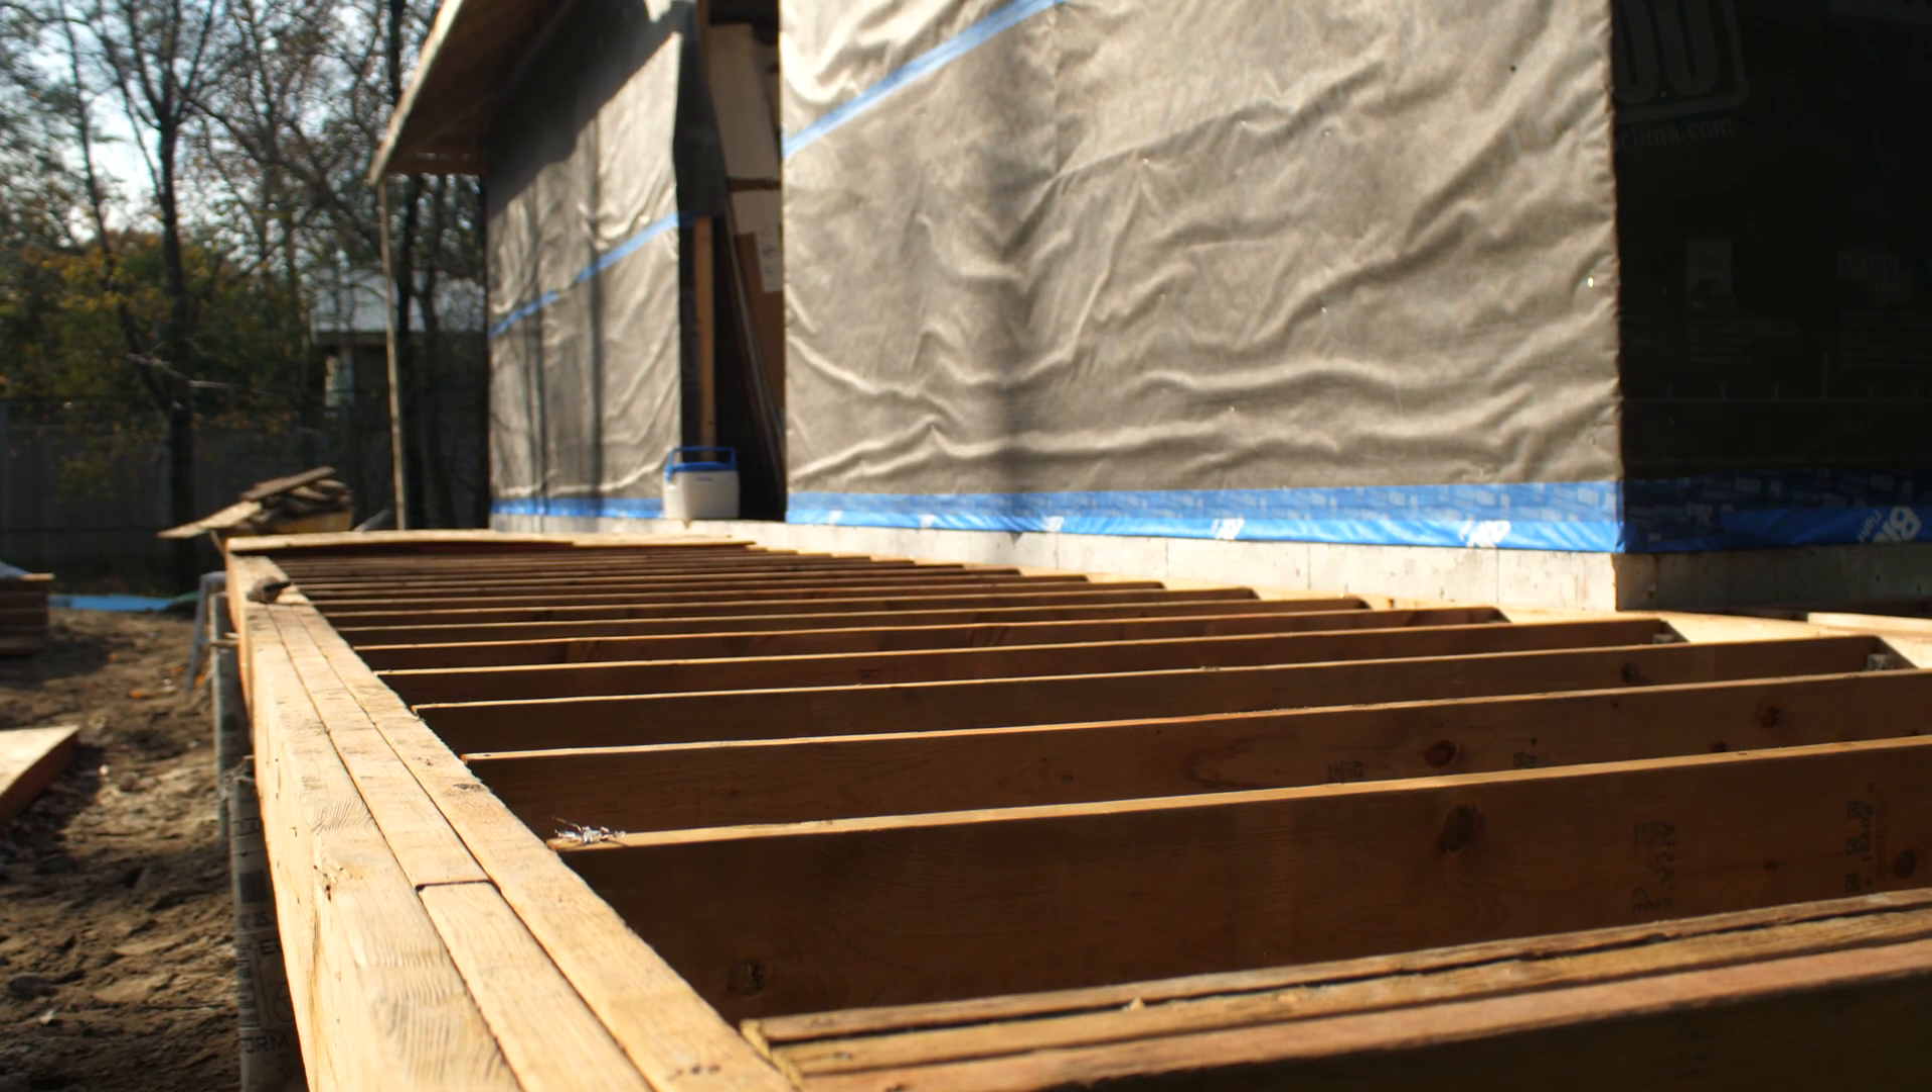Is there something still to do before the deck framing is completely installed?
No.